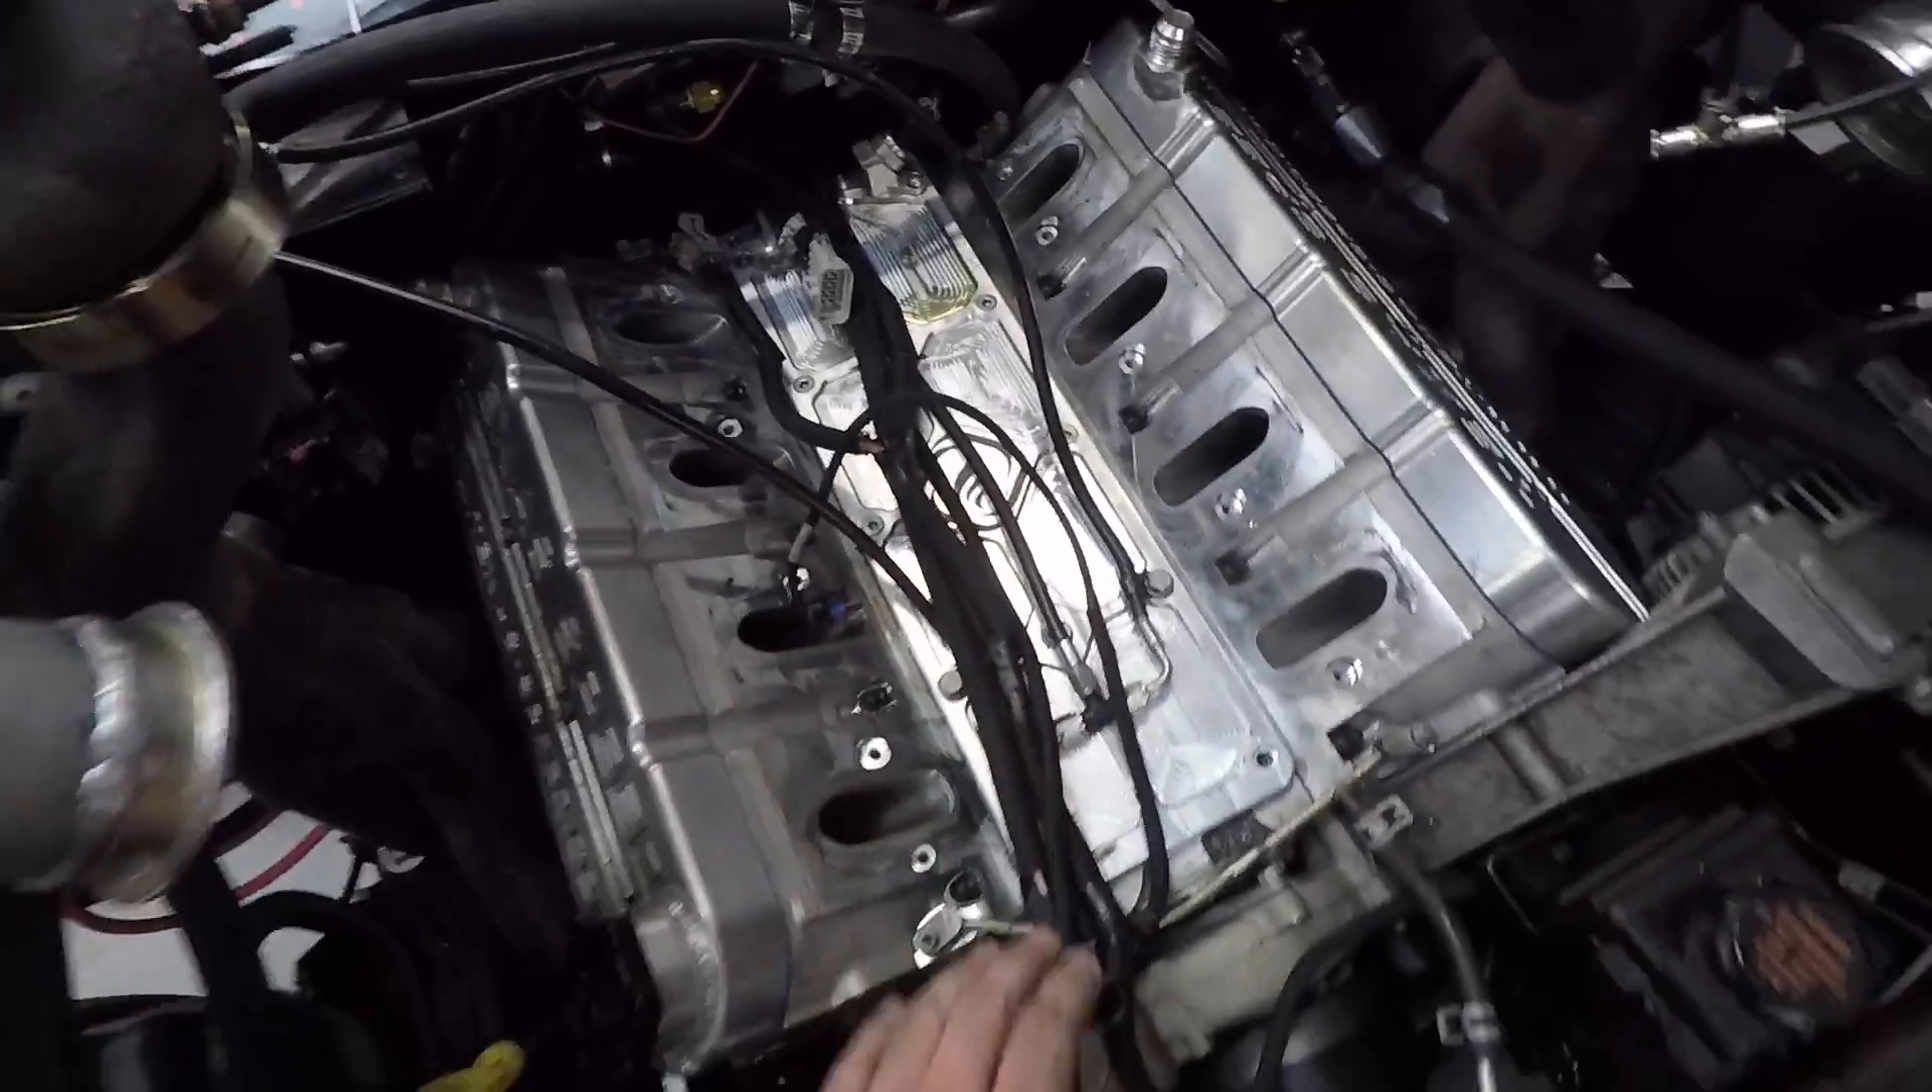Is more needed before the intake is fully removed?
No.